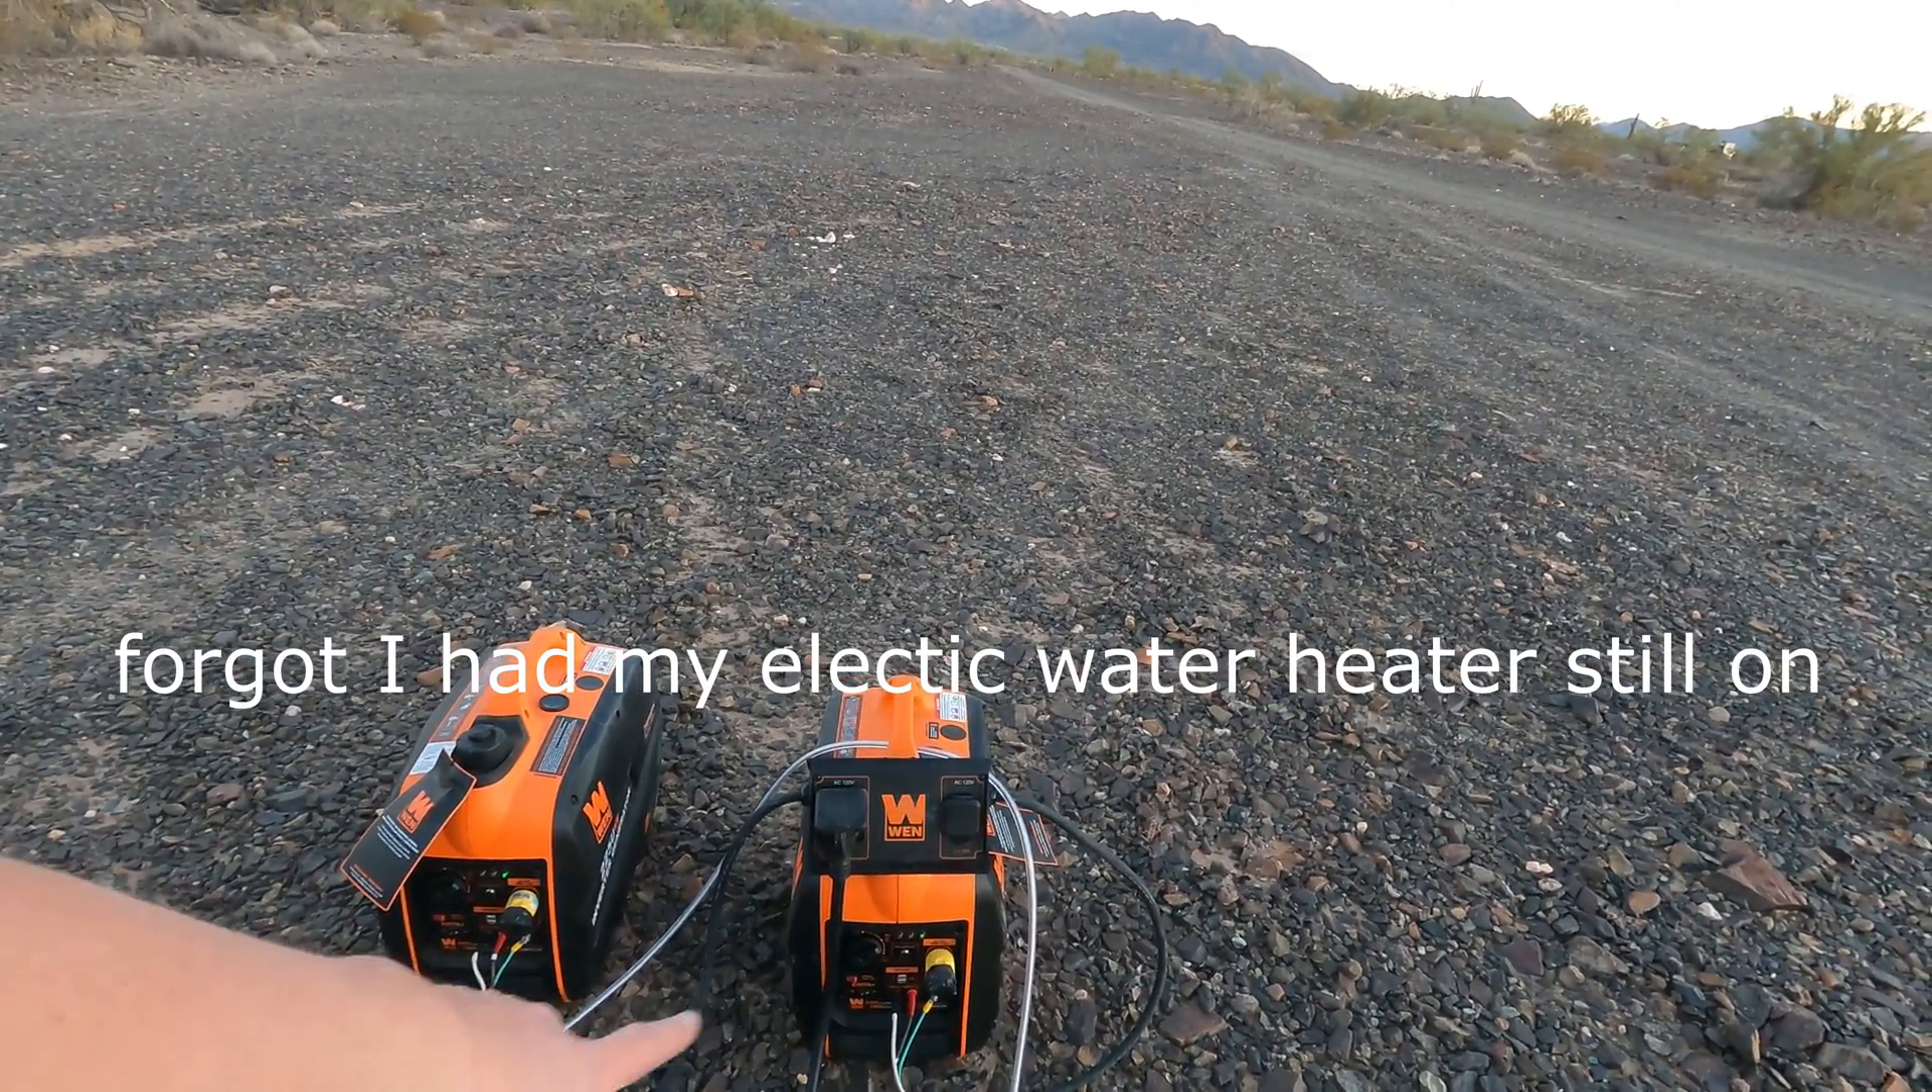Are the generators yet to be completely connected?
No.